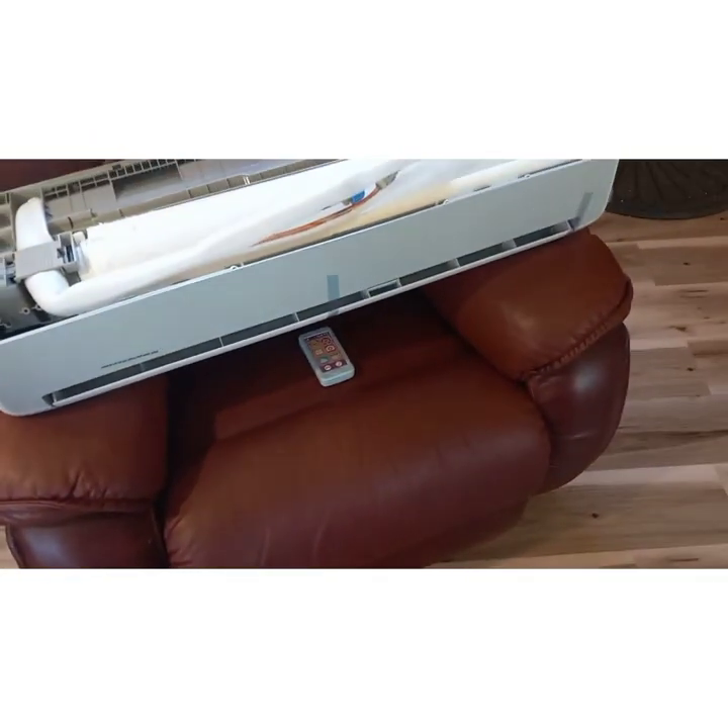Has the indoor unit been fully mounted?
No.